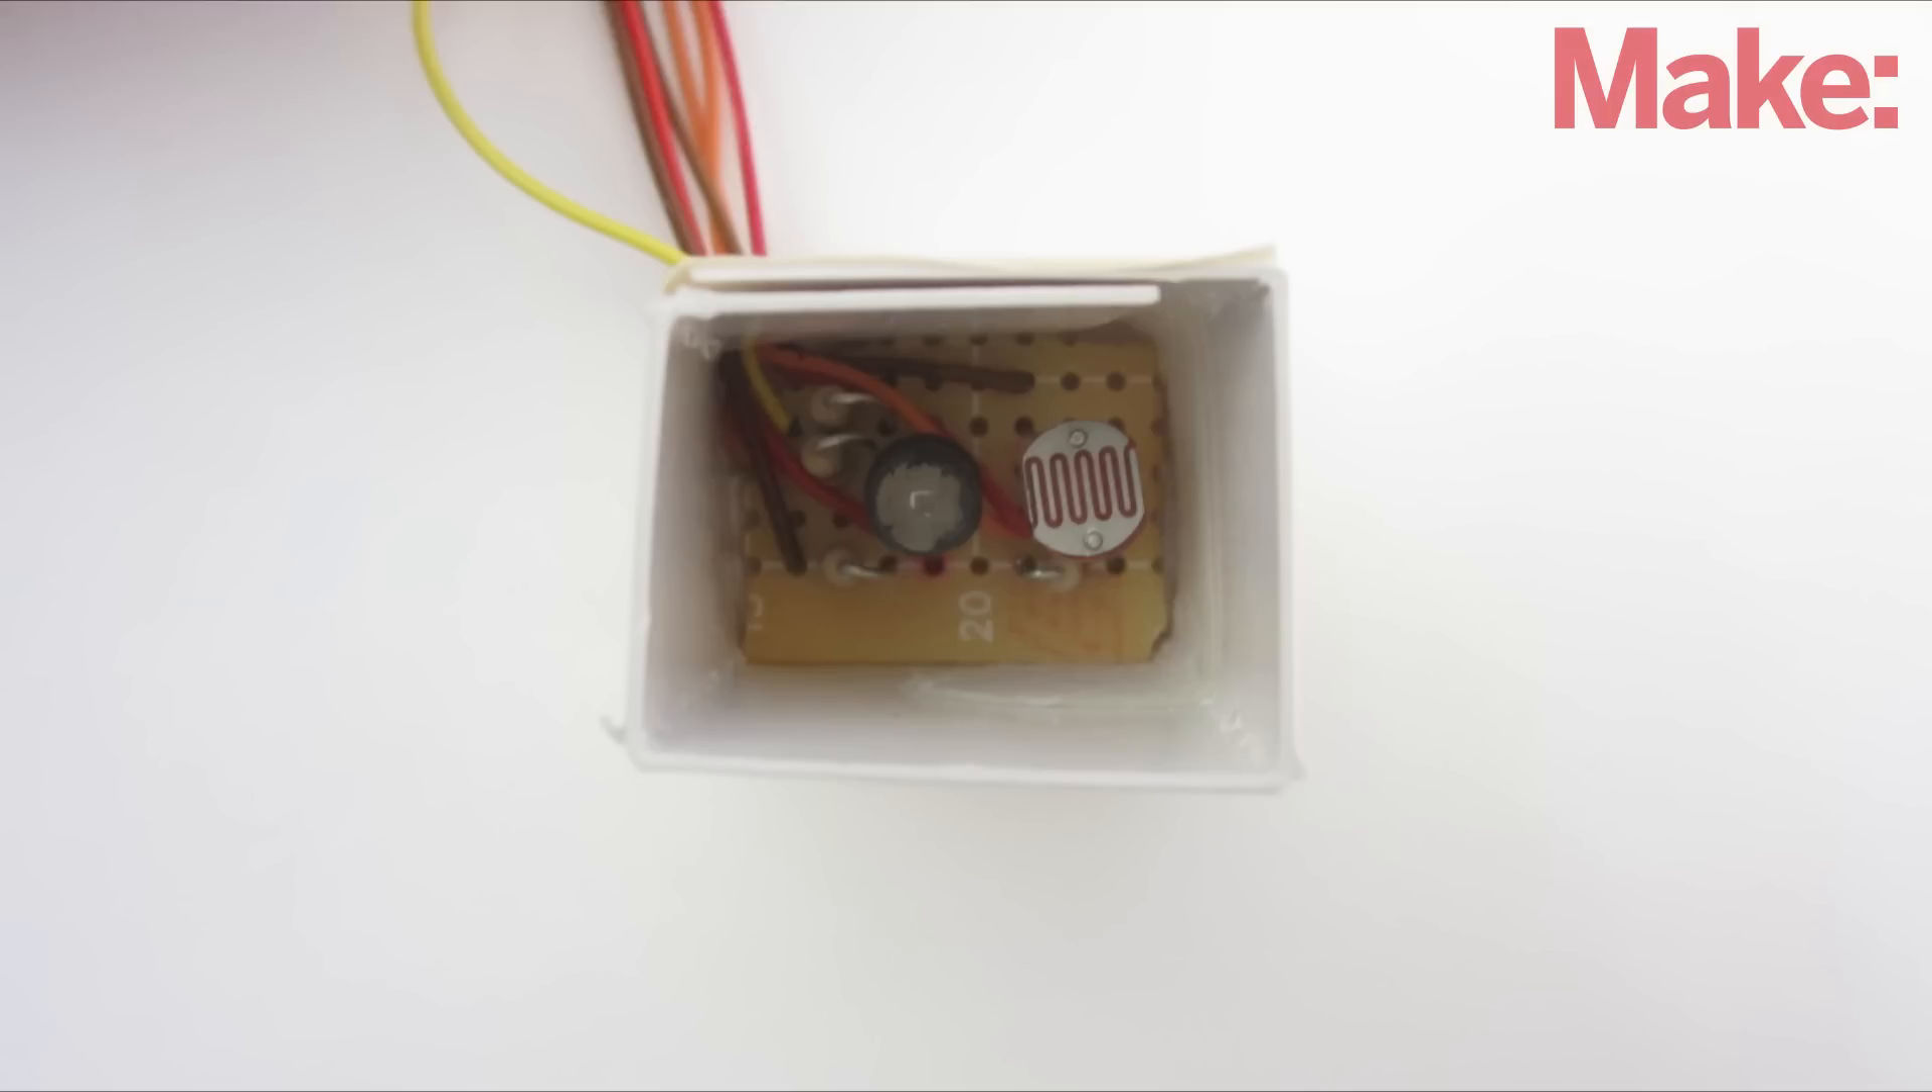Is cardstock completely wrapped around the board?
Yes.